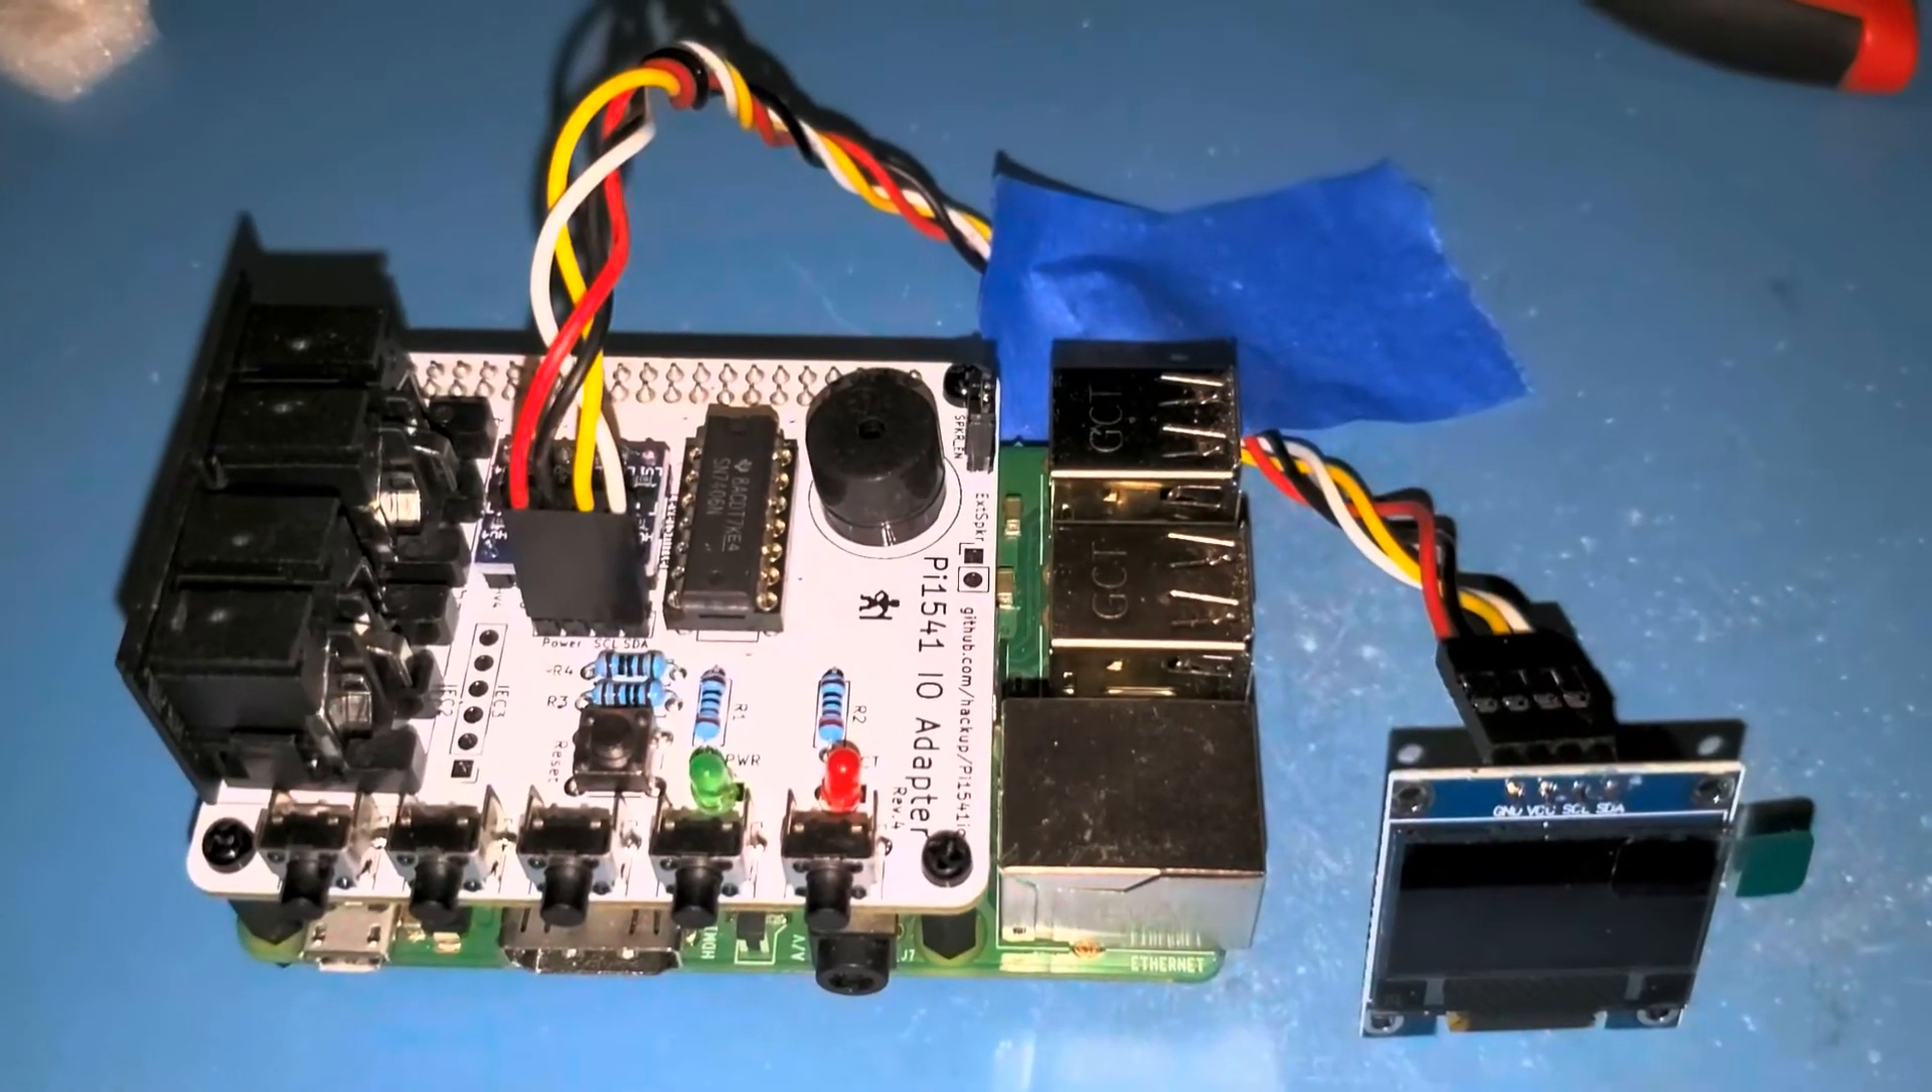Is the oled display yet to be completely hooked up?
No.